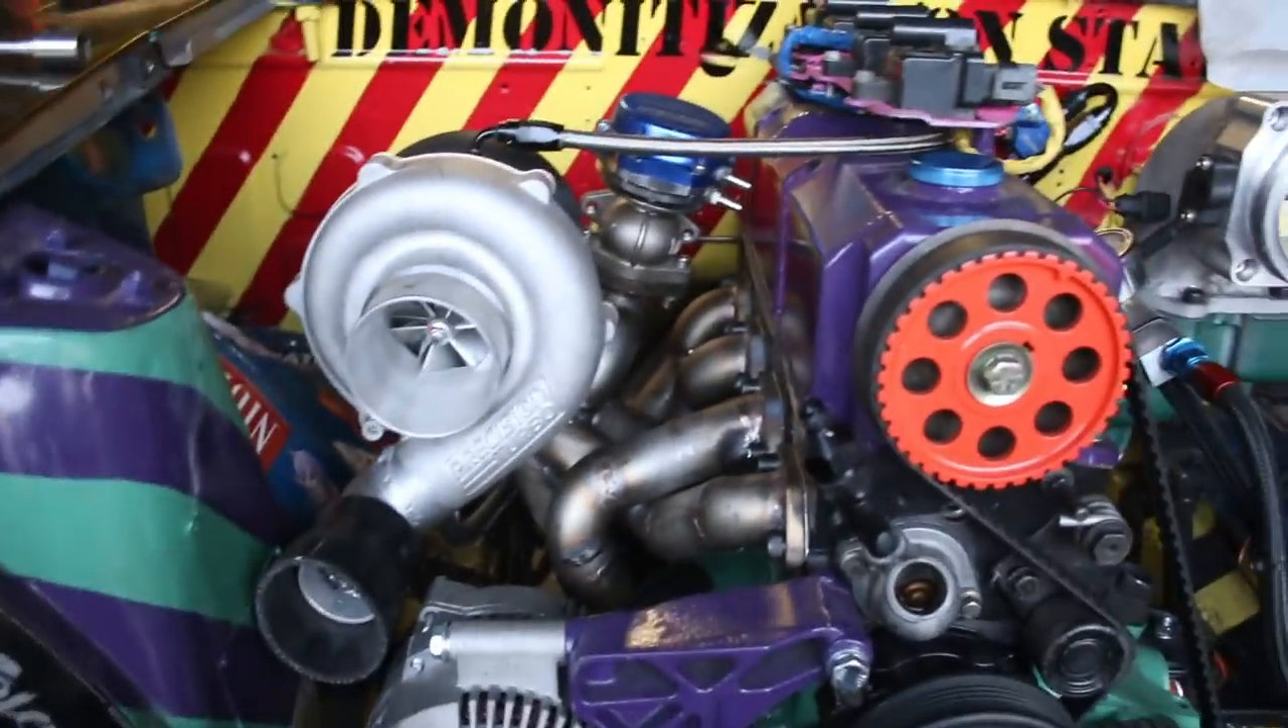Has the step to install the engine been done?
Yes.